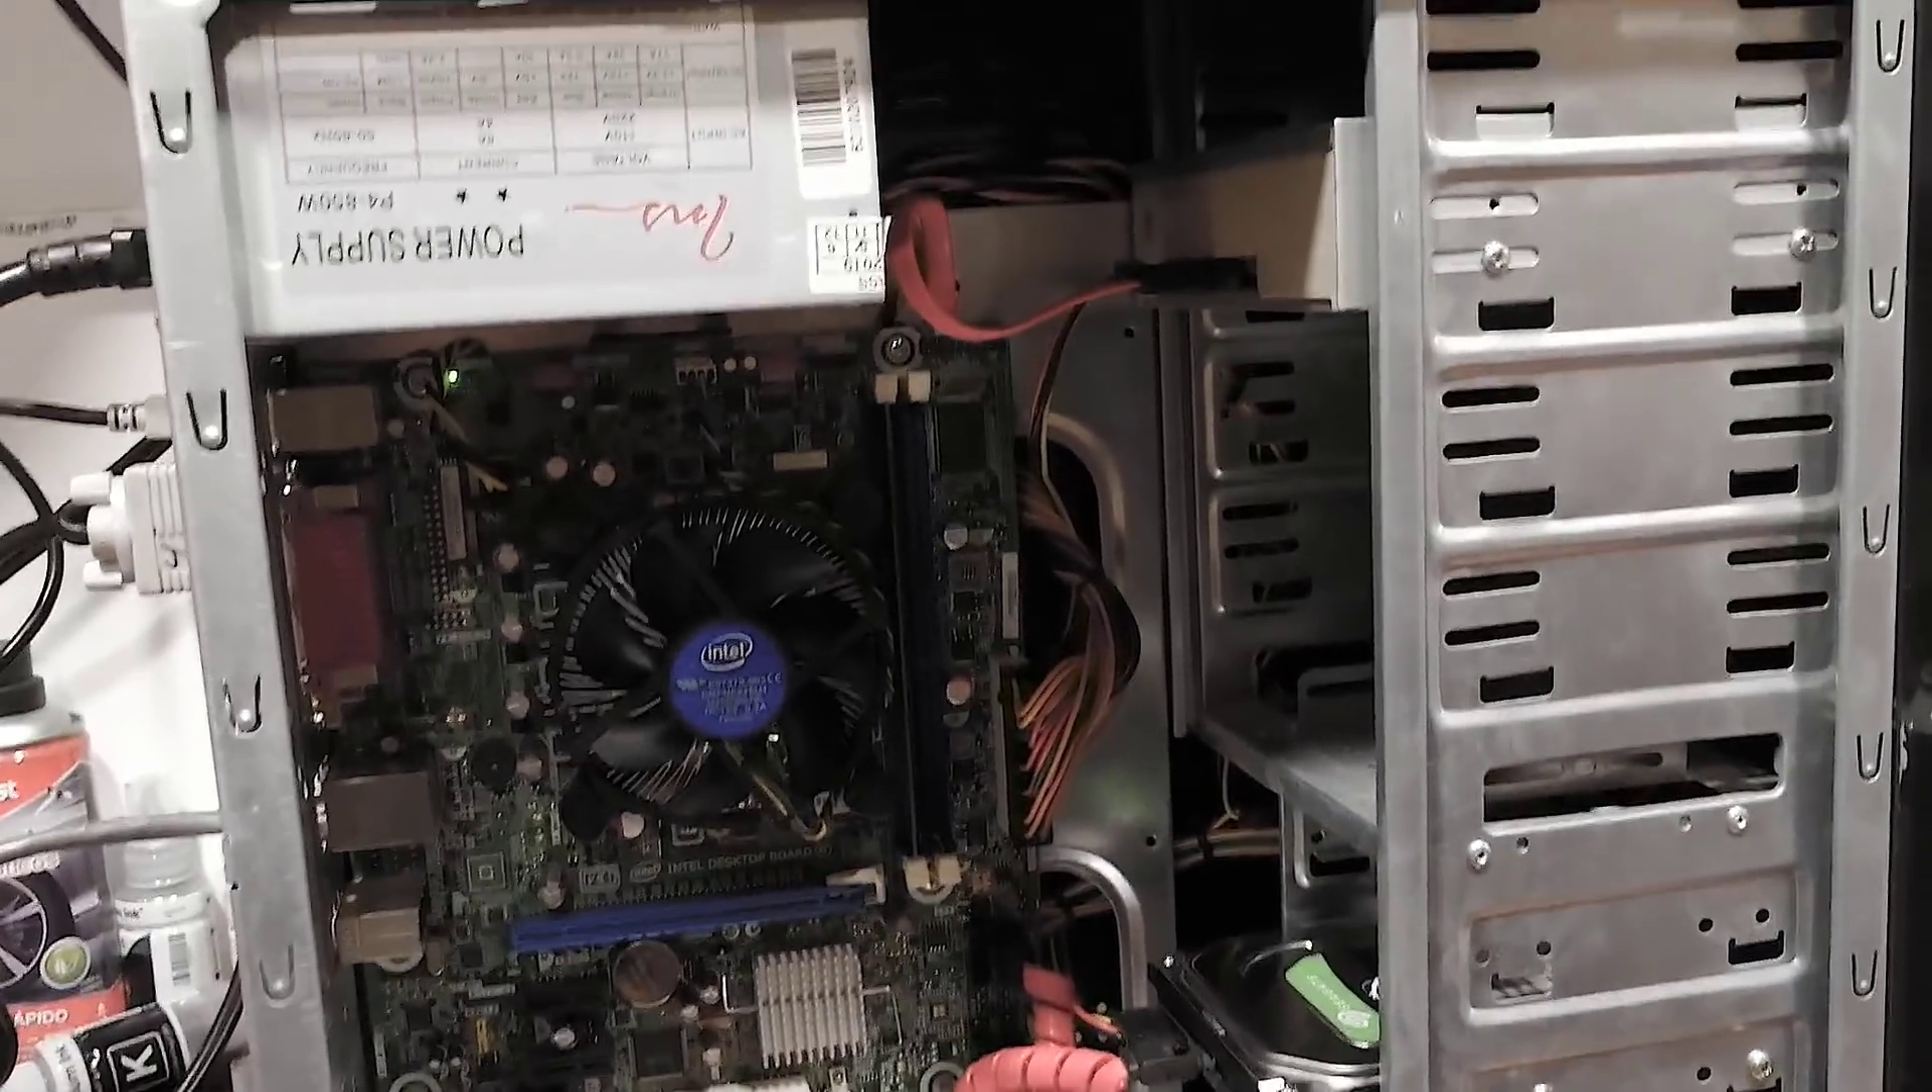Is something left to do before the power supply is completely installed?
No.